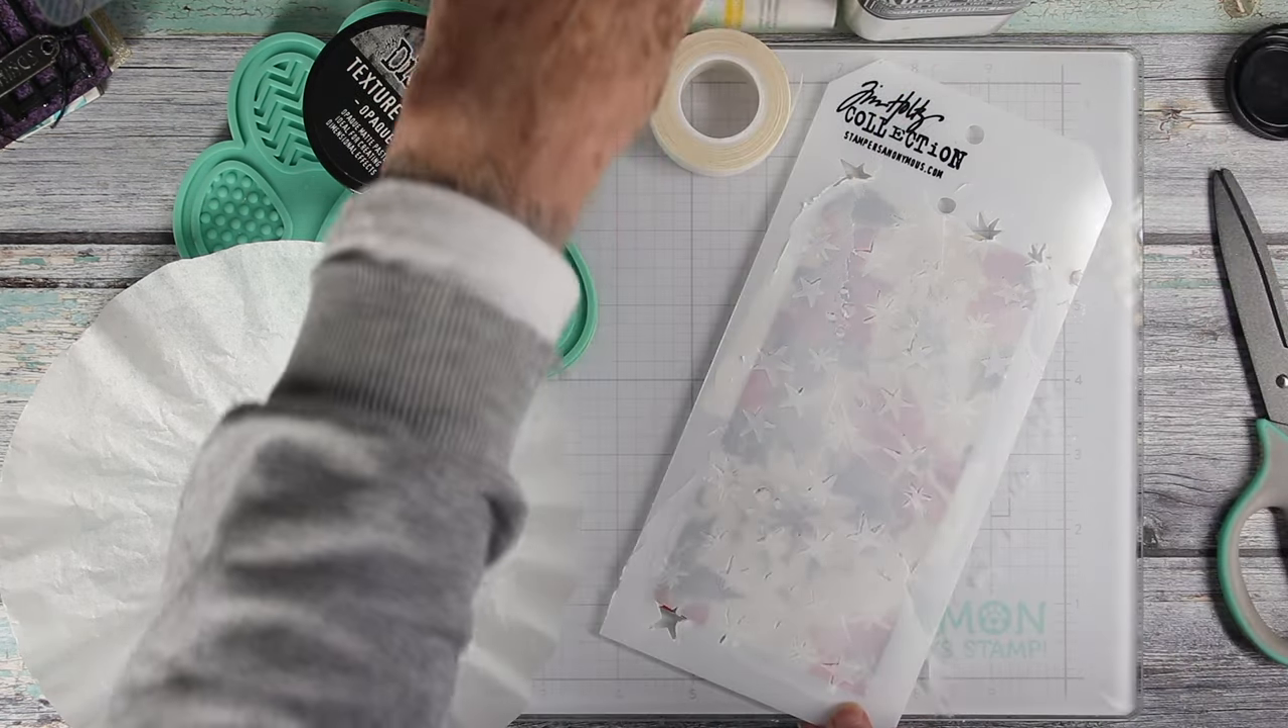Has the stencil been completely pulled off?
No.